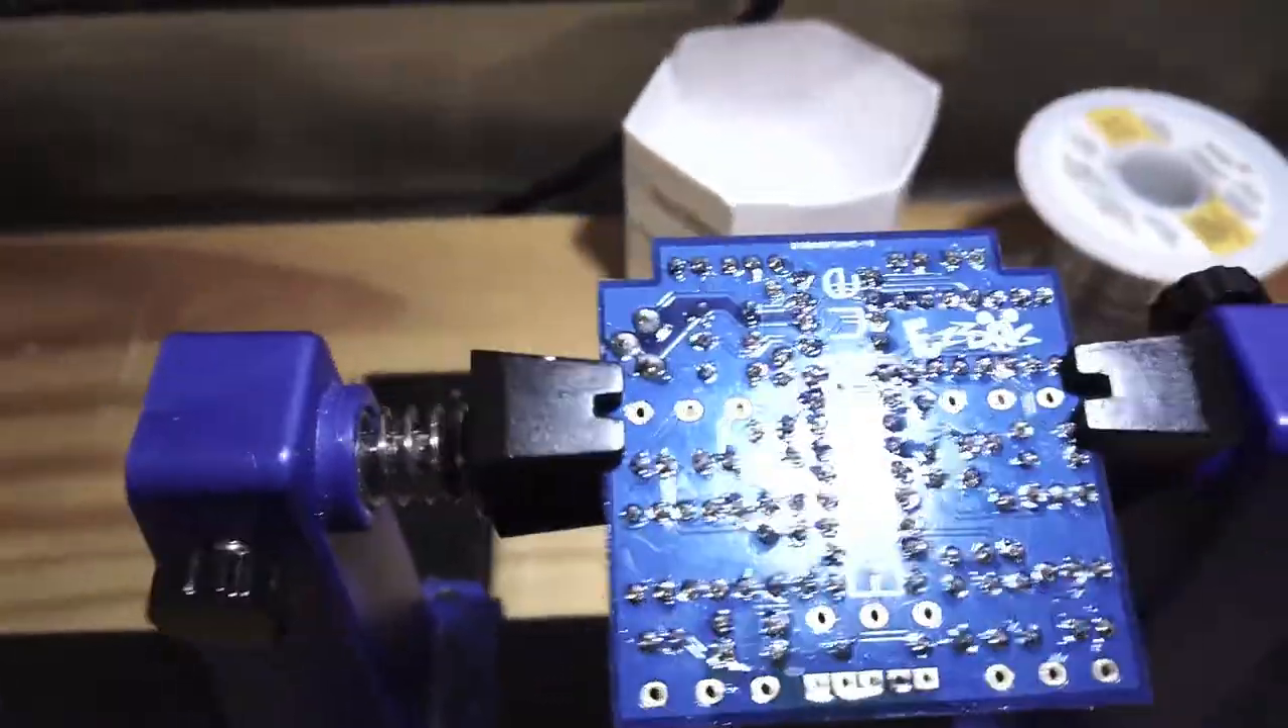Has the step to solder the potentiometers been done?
No.